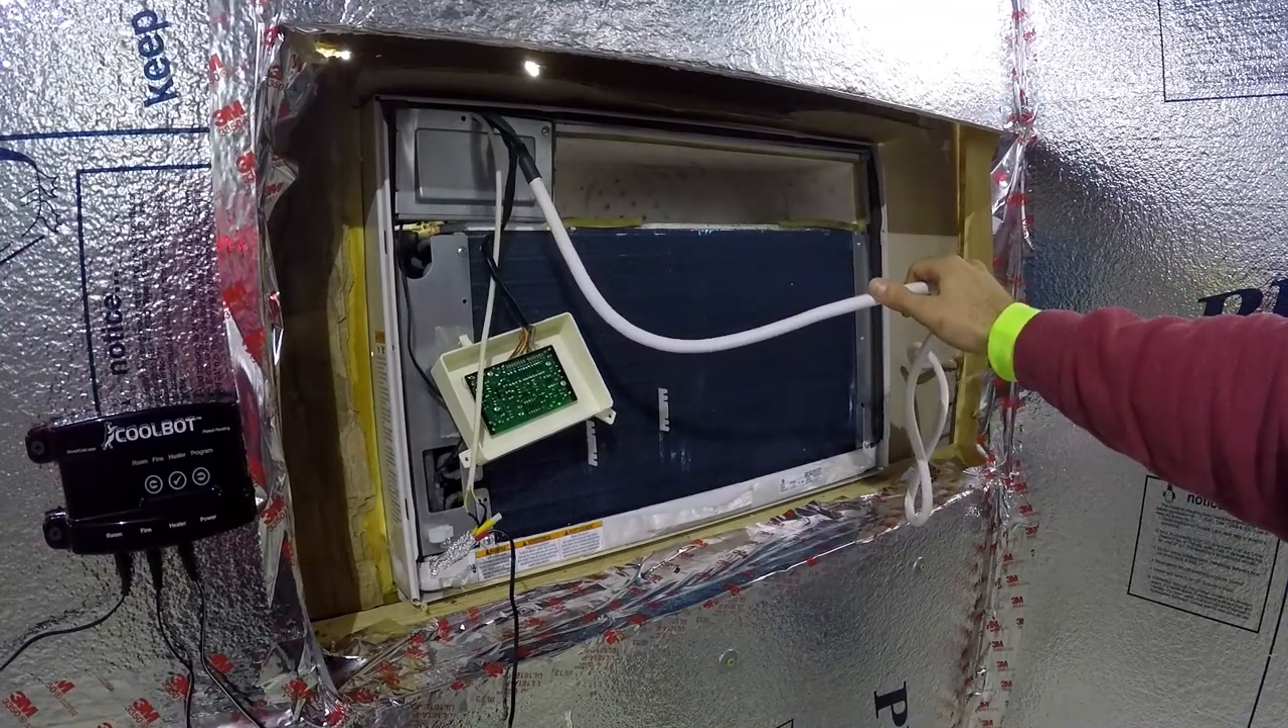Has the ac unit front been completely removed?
Yes.